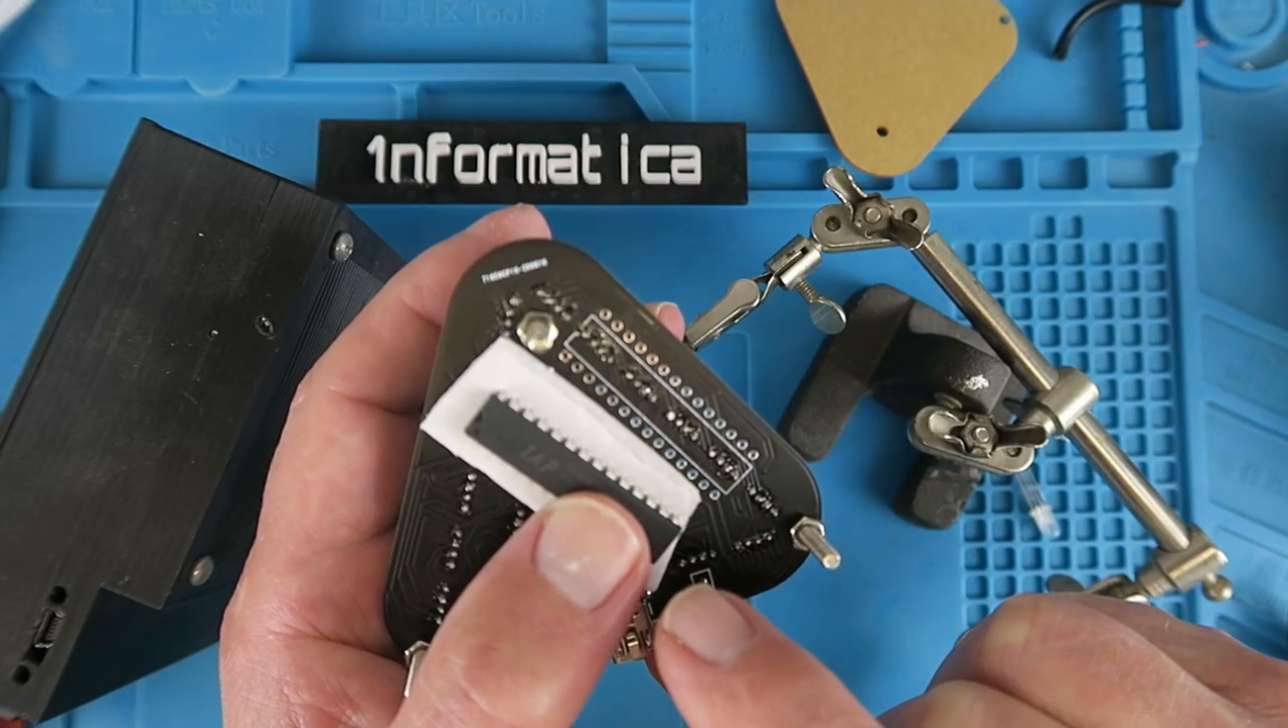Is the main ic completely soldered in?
No.